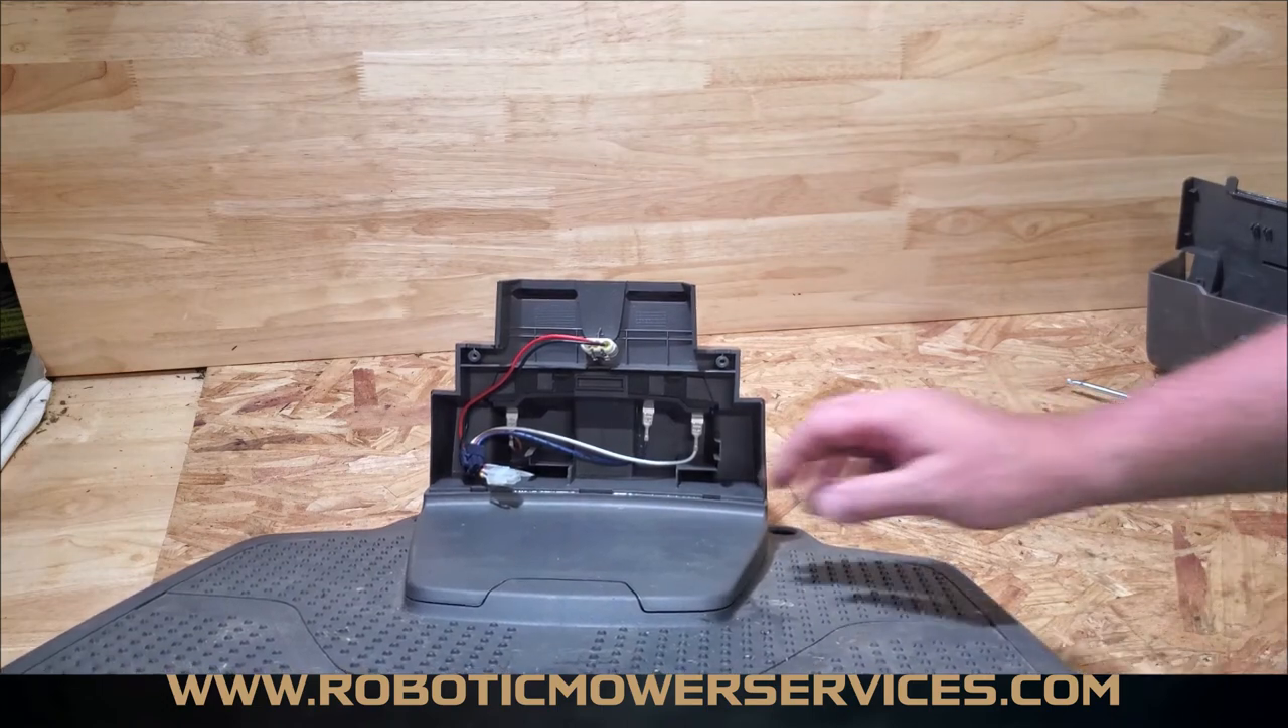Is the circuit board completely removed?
Yes.